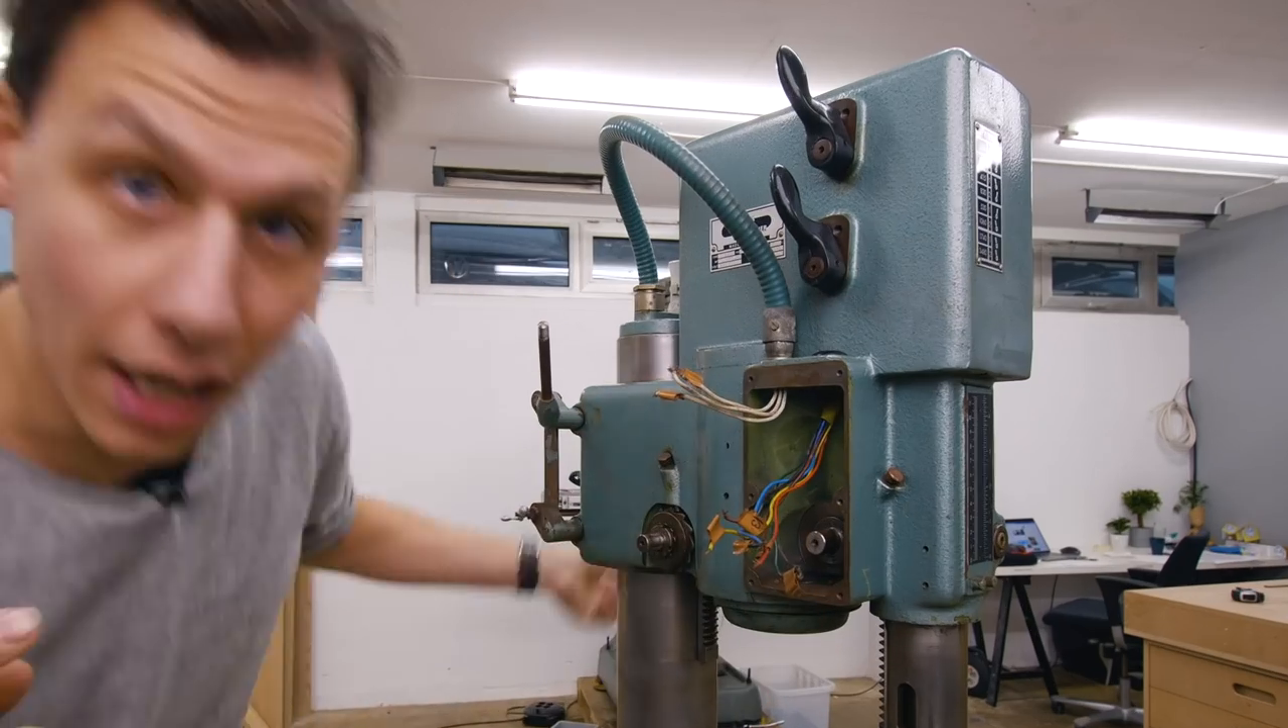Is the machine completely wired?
No.